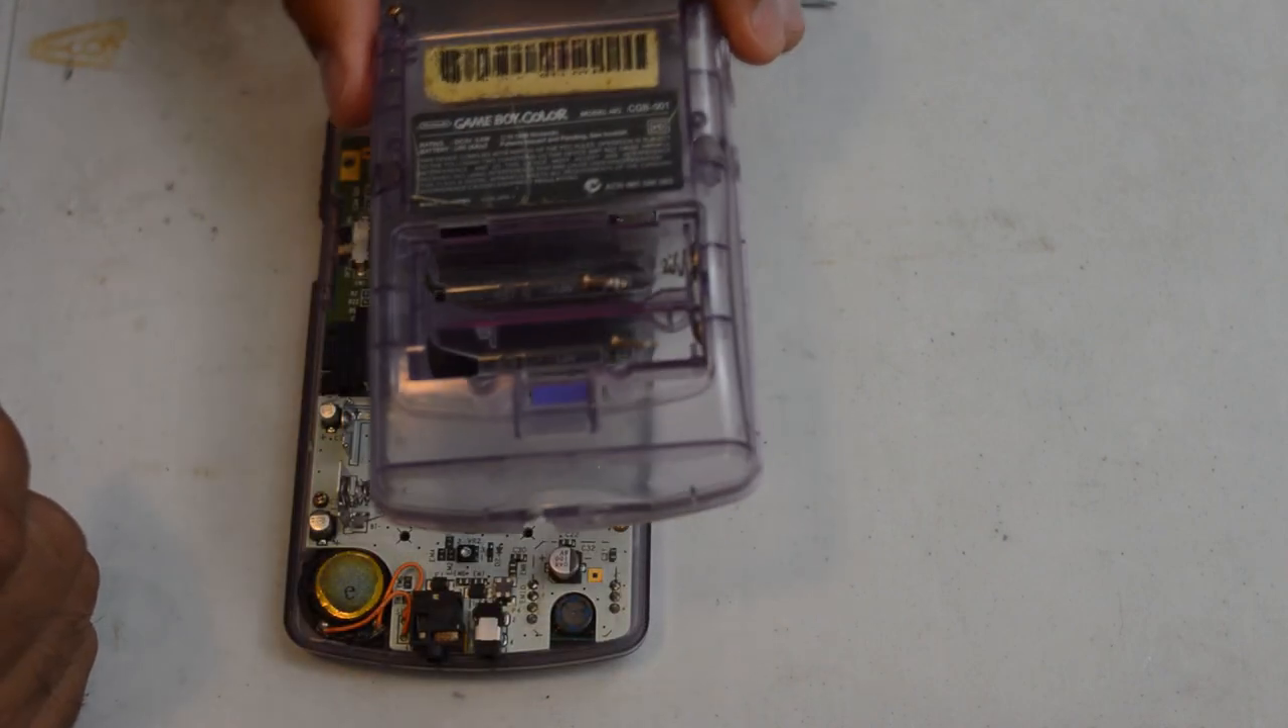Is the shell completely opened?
Yes.